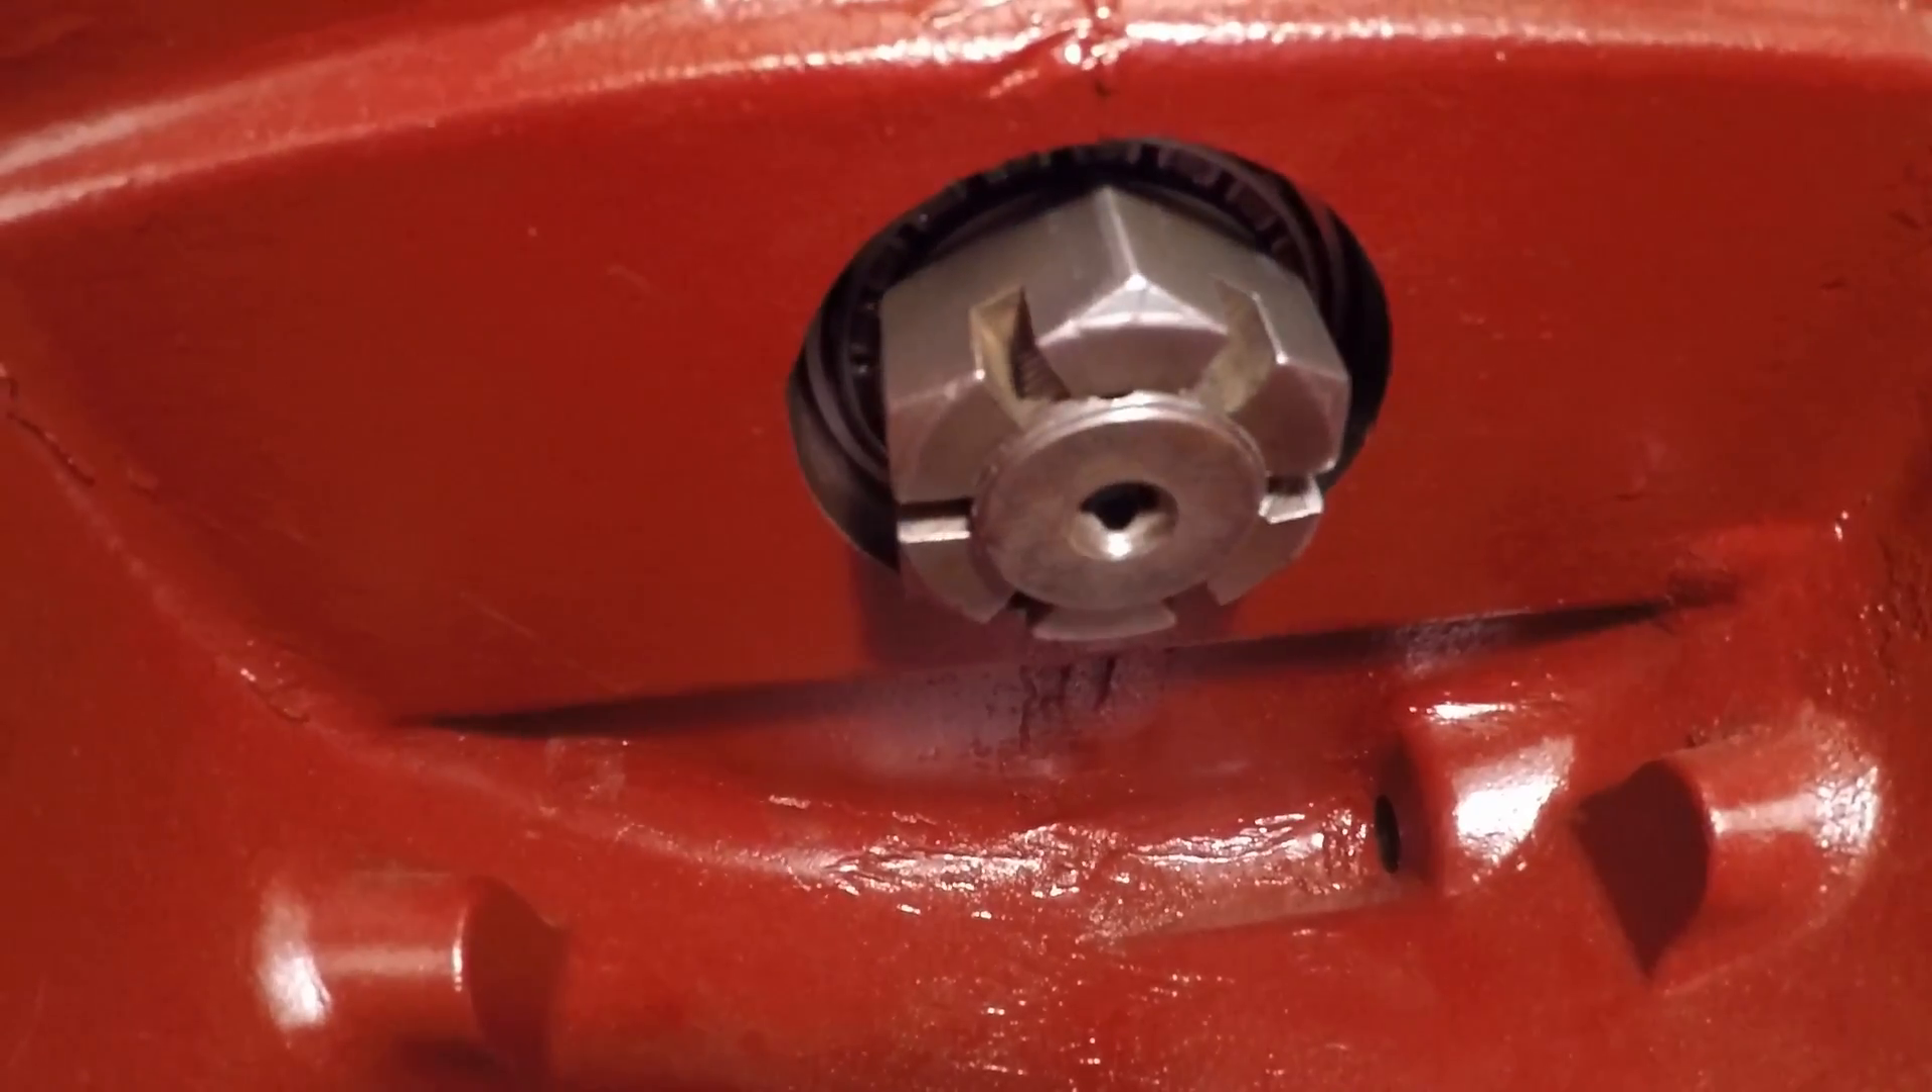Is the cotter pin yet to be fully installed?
Yes.